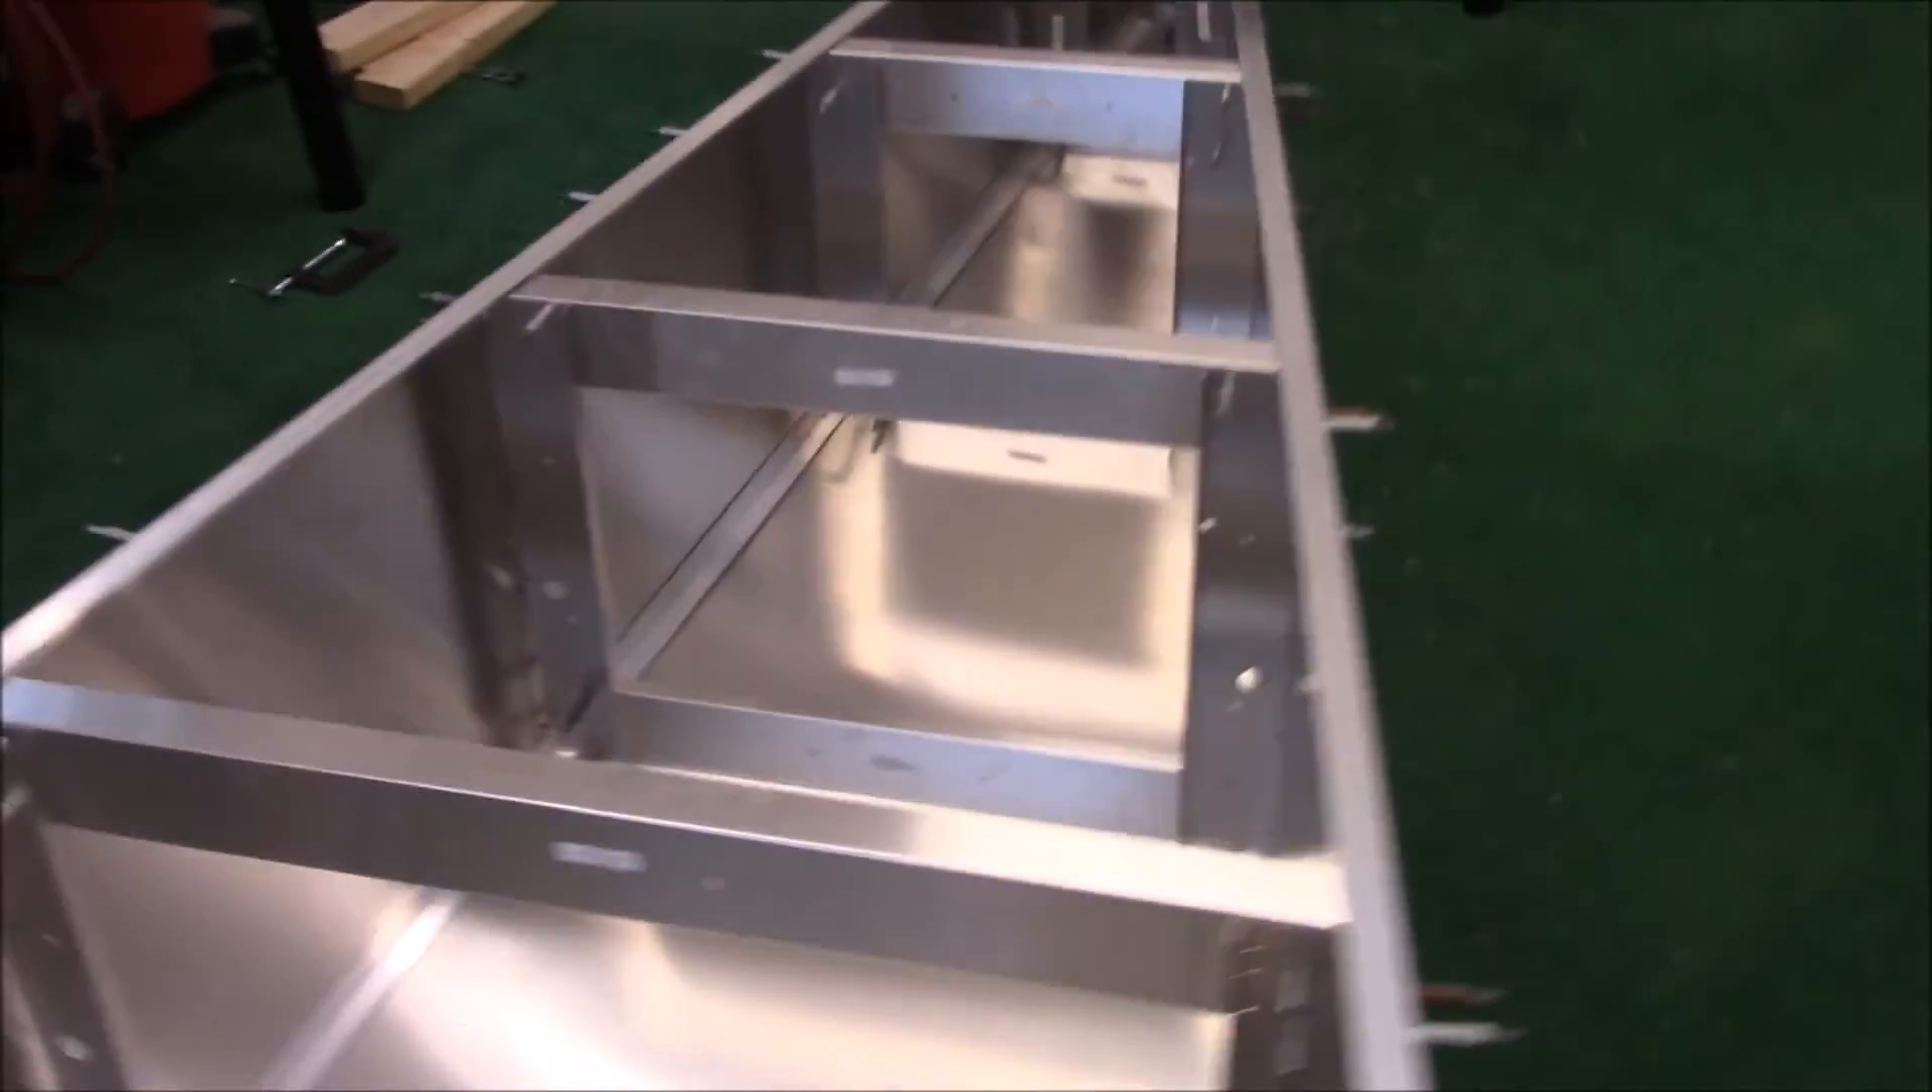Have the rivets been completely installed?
No.